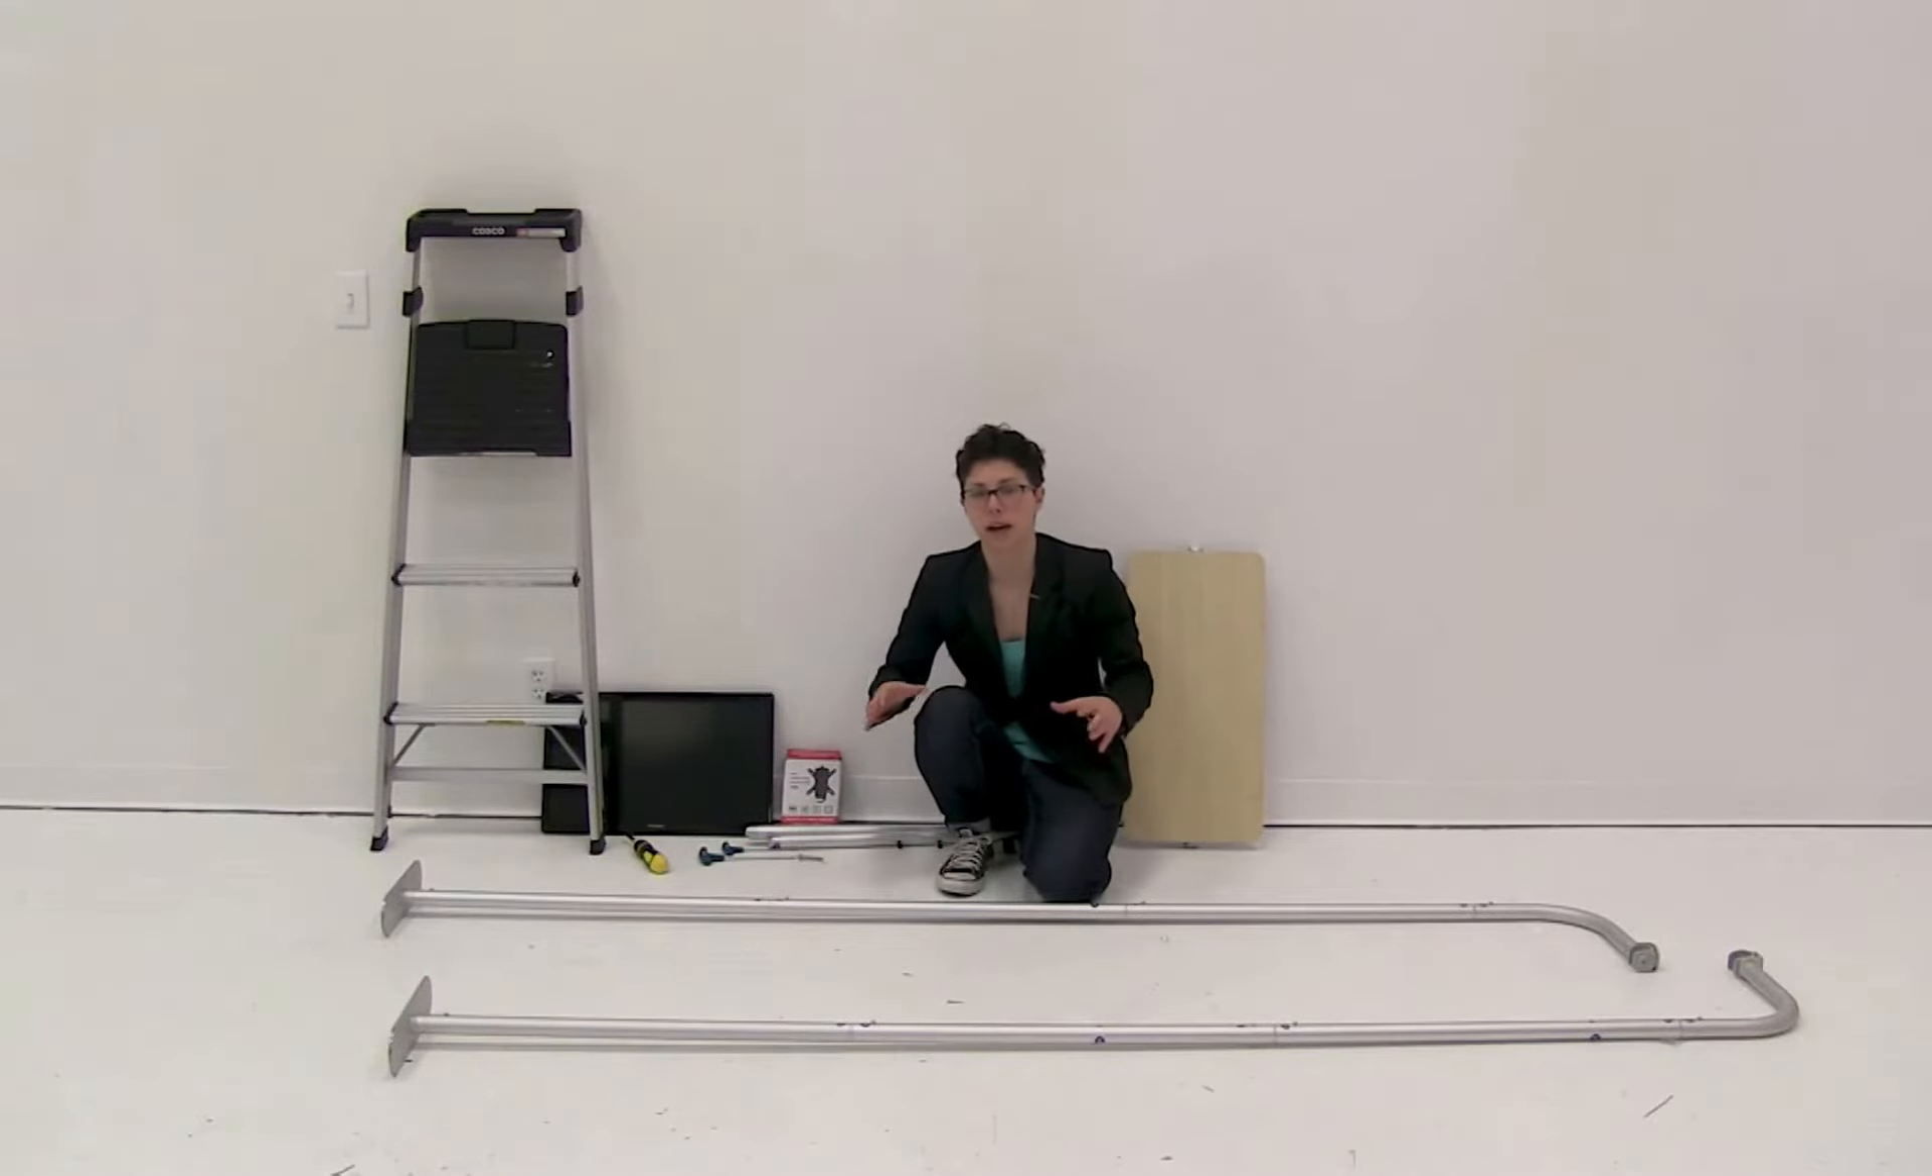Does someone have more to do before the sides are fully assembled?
No.